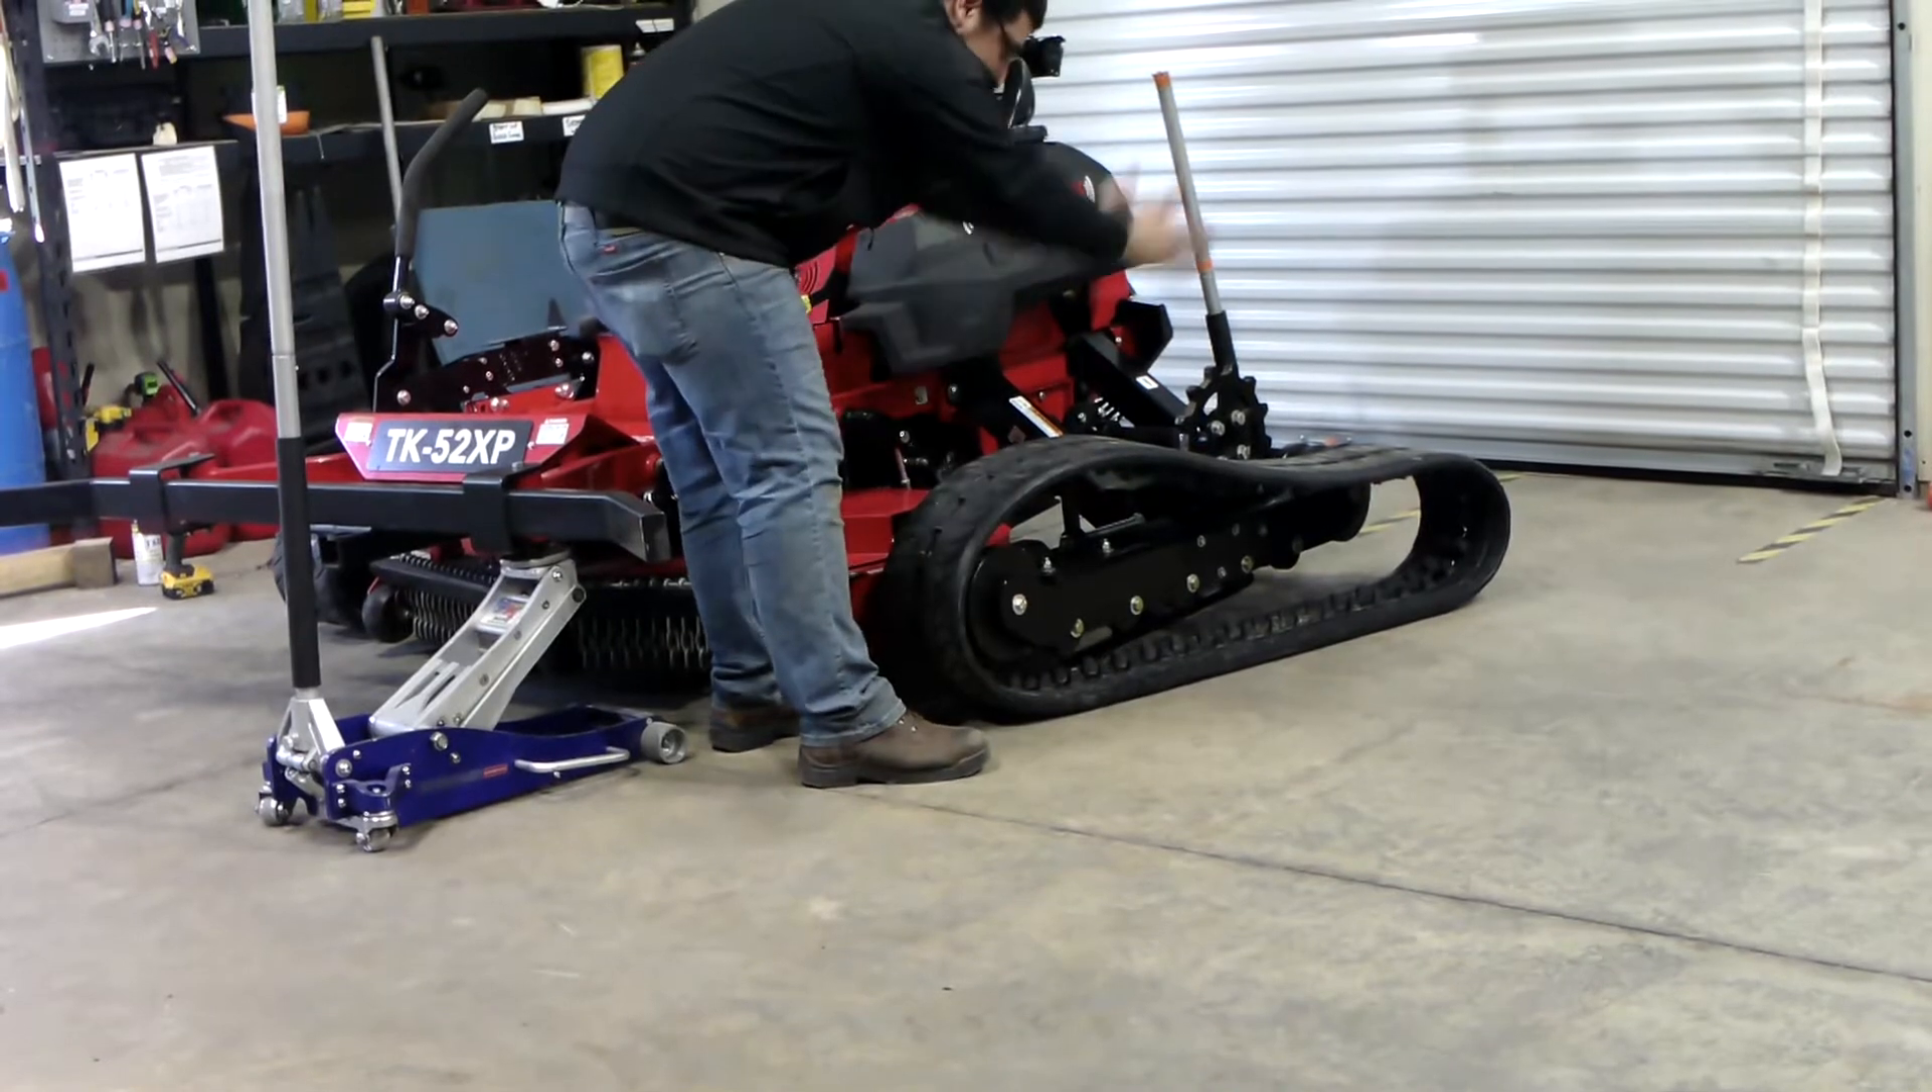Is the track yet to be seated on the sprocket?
Yes.